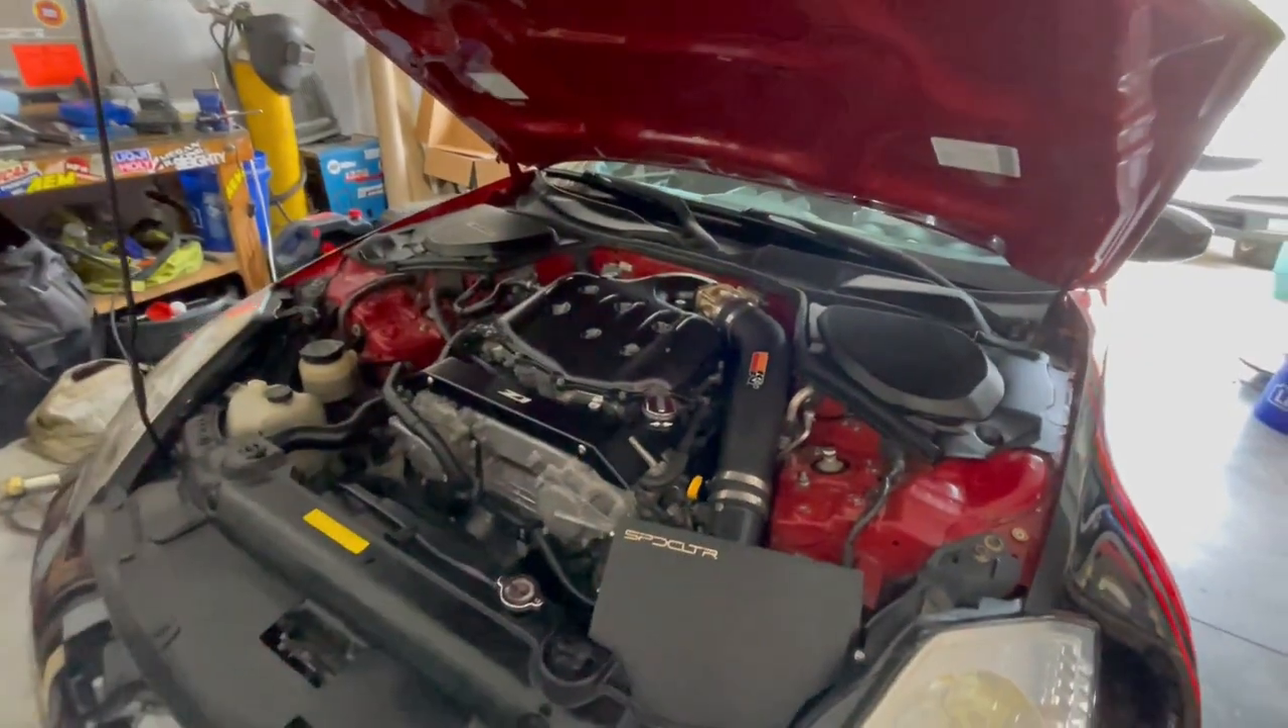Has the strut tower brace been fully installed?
No.